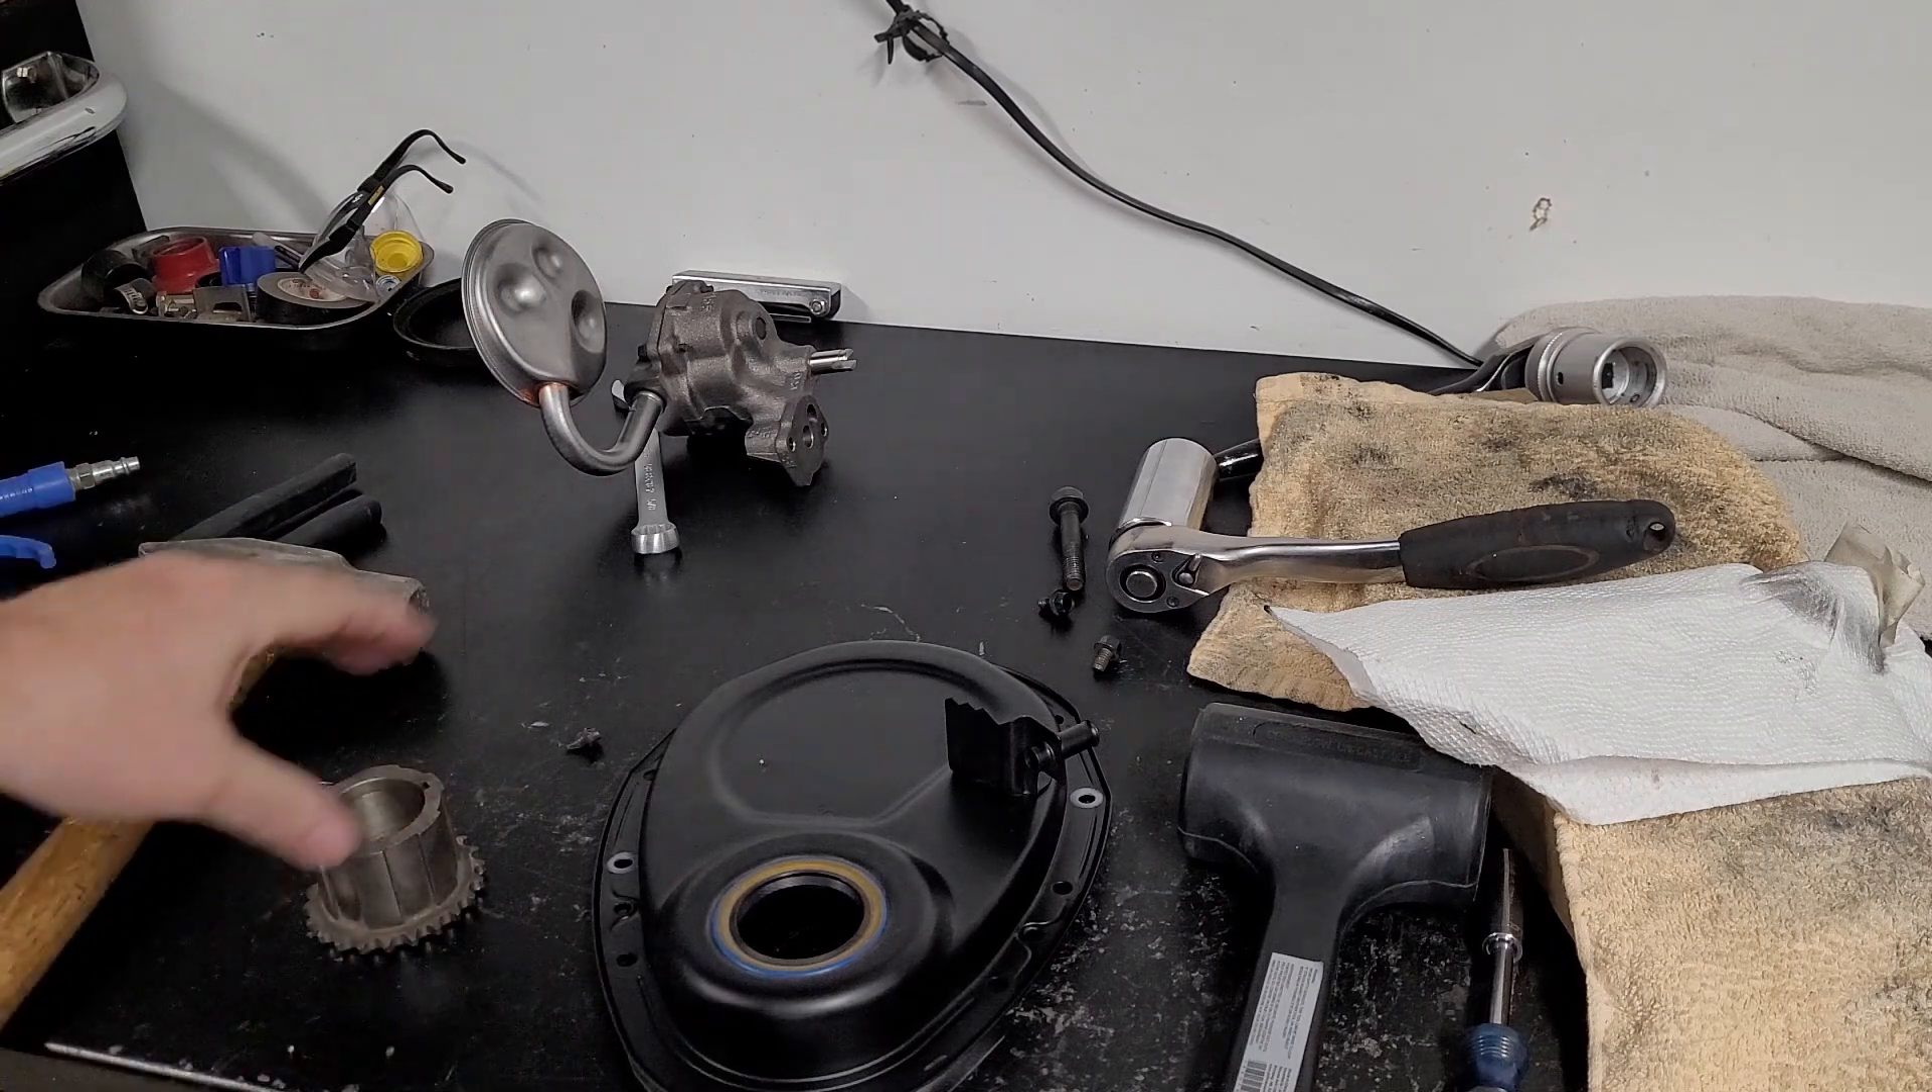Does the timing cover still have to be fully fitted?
Yes.